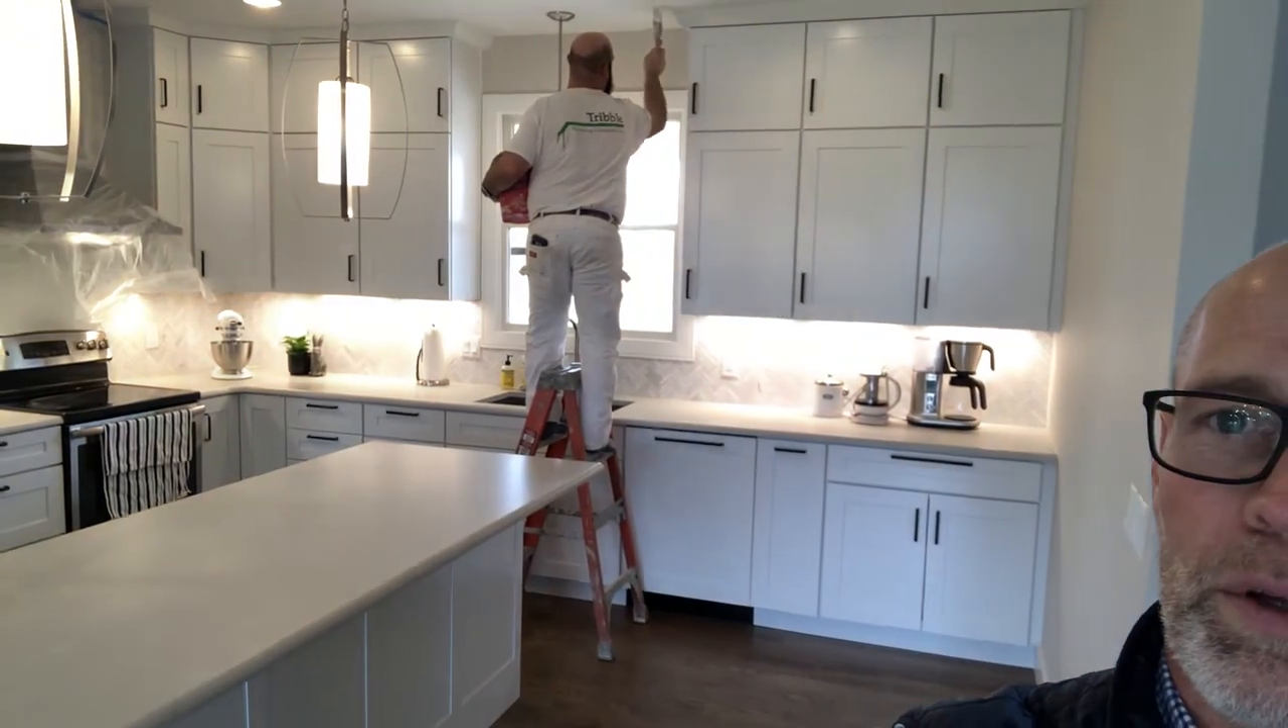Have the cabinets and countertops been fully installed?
Yes.